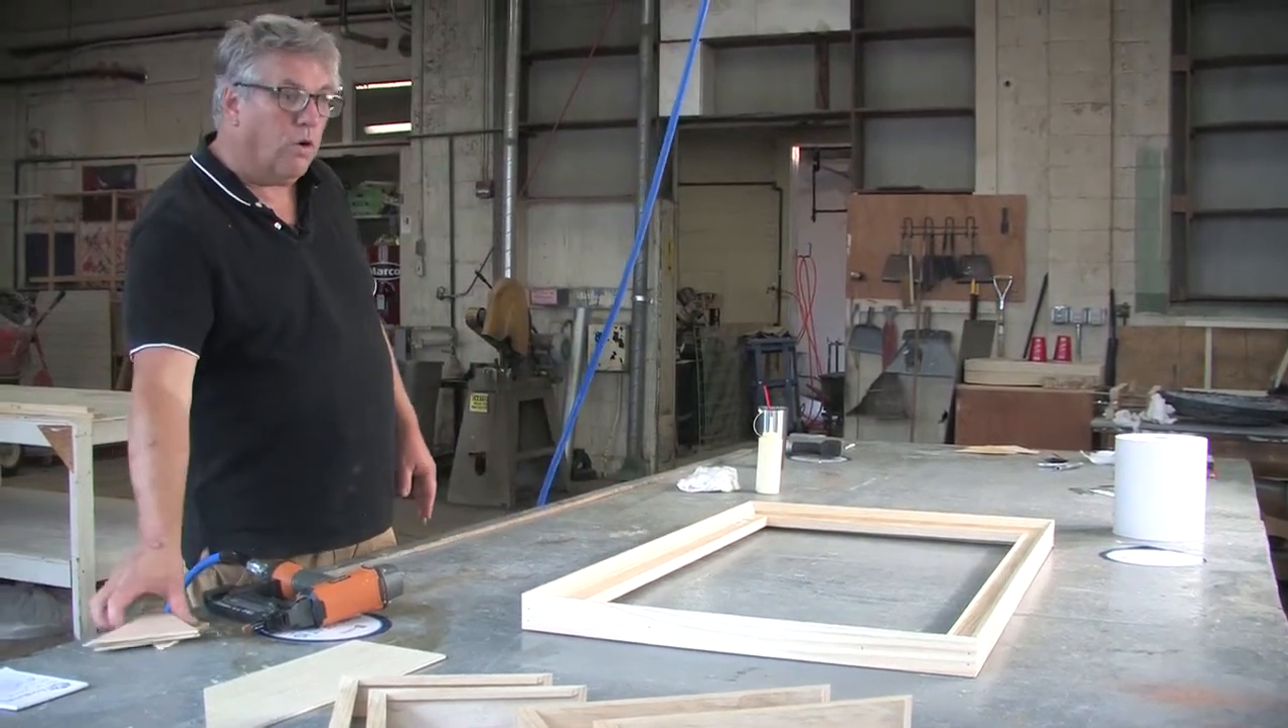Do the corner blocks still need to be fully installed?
Yes.